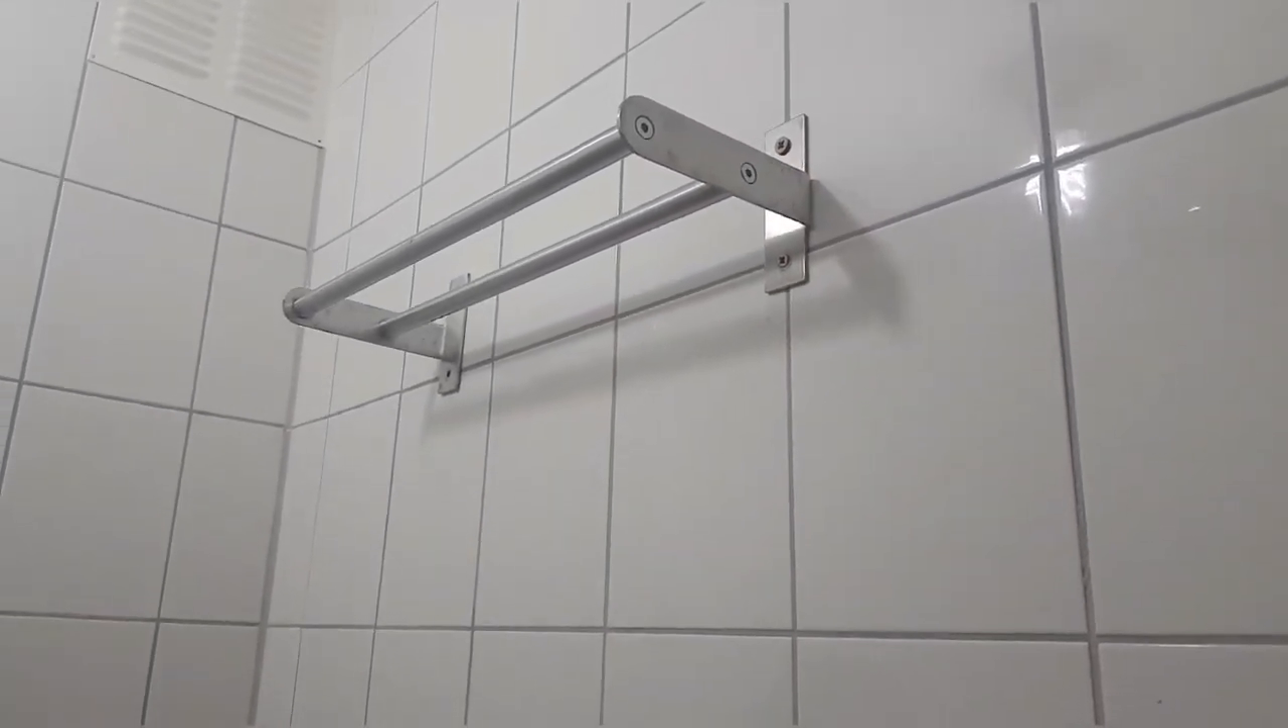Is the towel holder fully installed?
Yes.